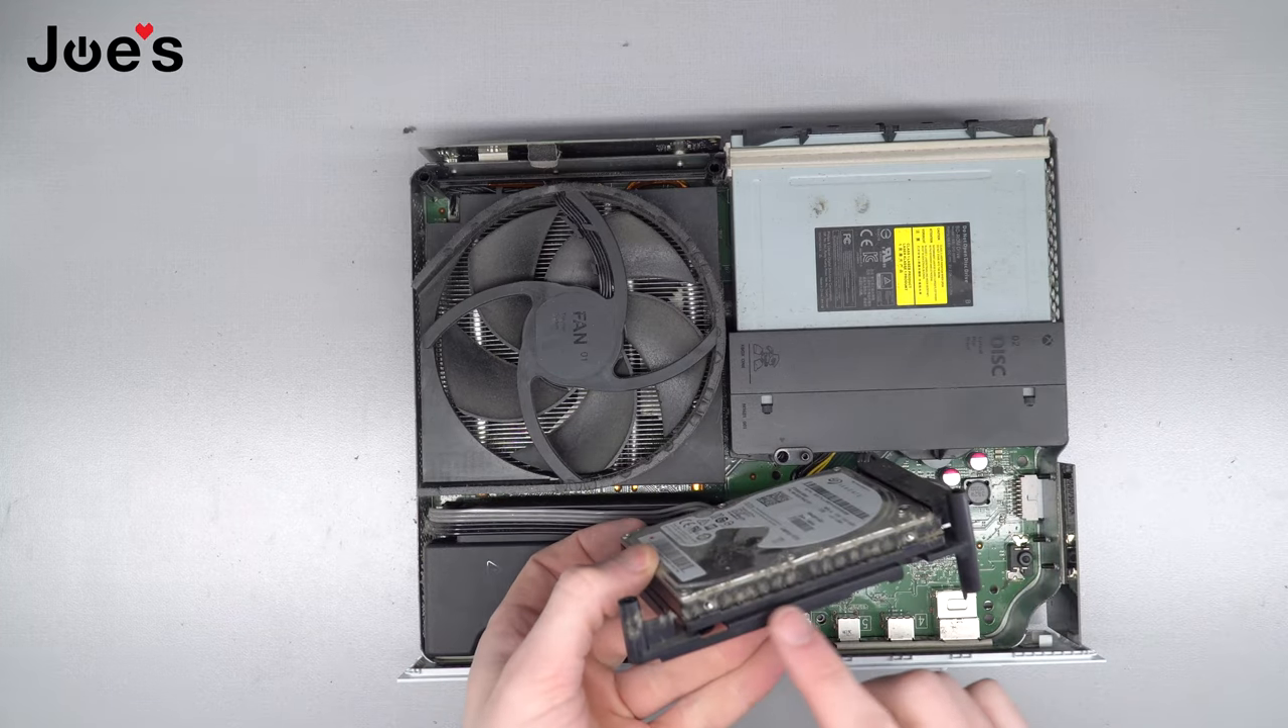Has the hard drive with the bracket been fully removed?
Yes.